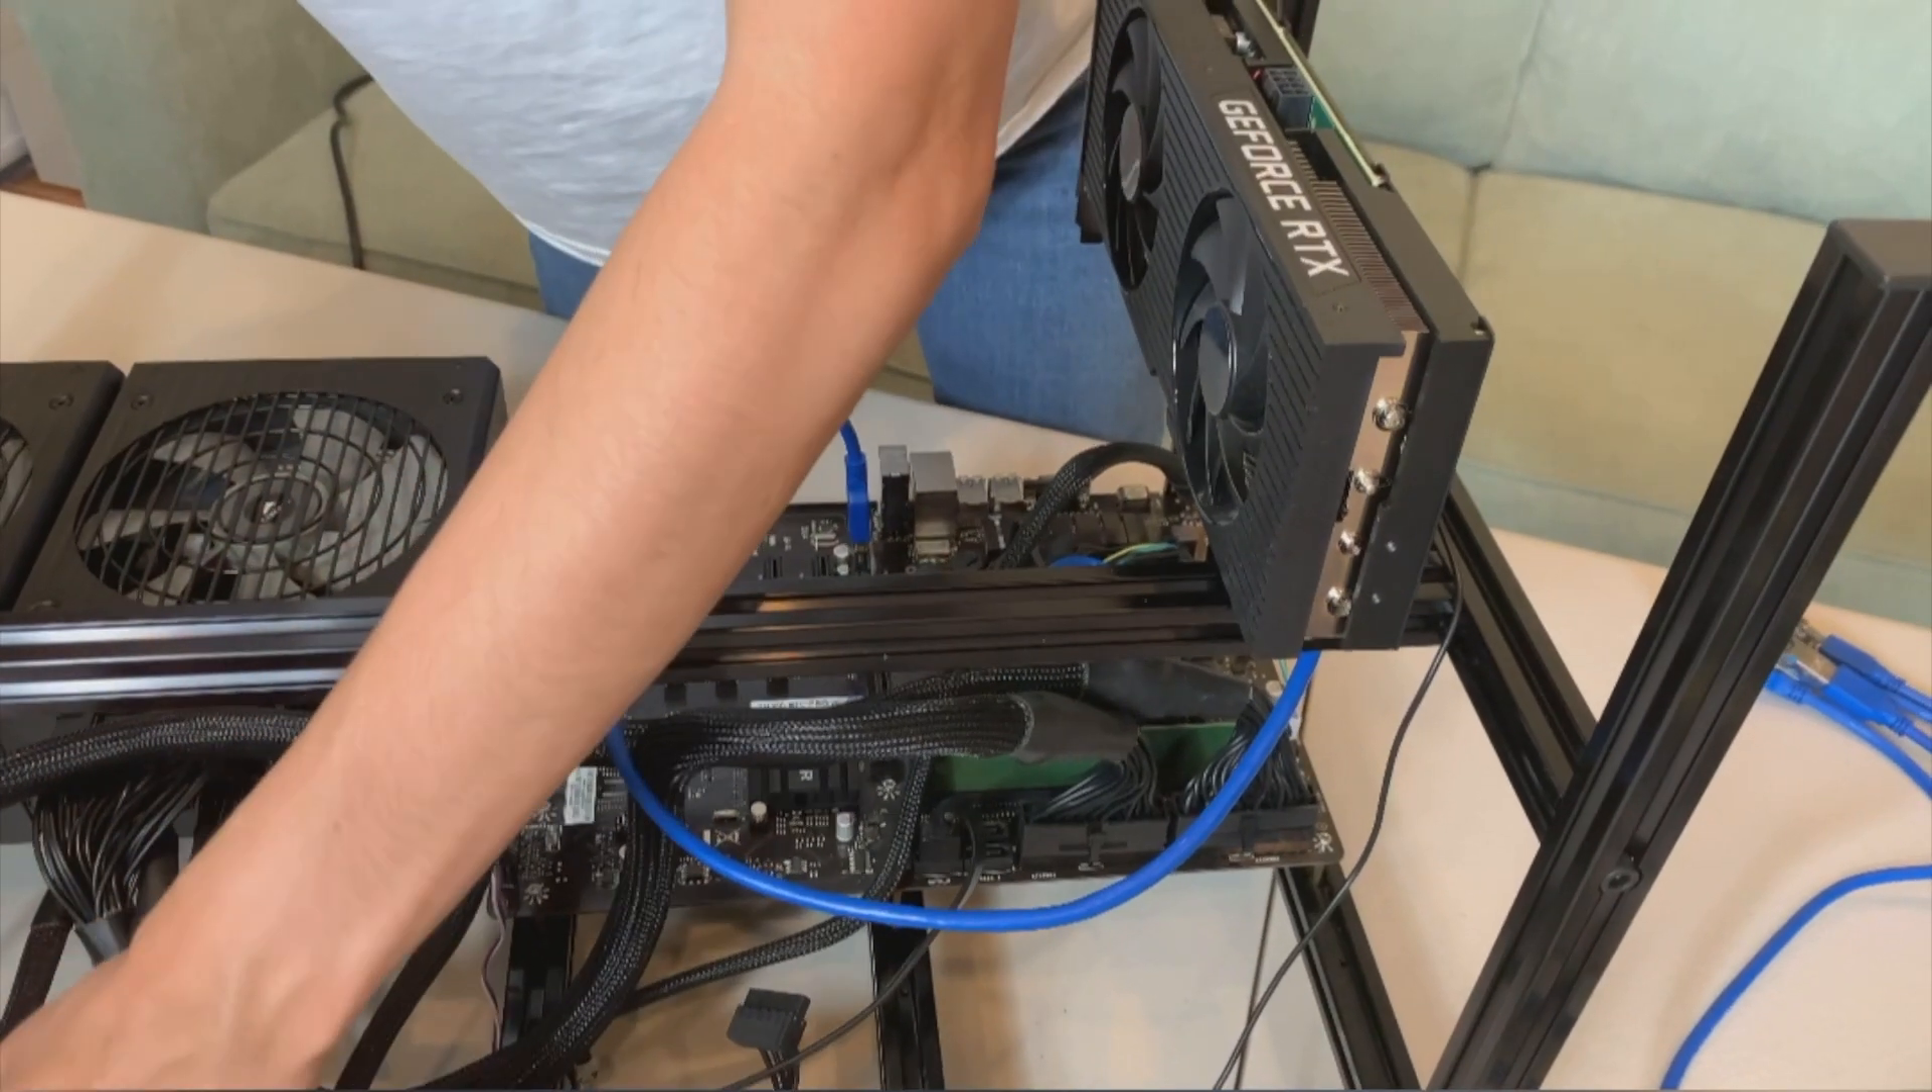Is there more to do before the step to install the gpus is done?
Yes.